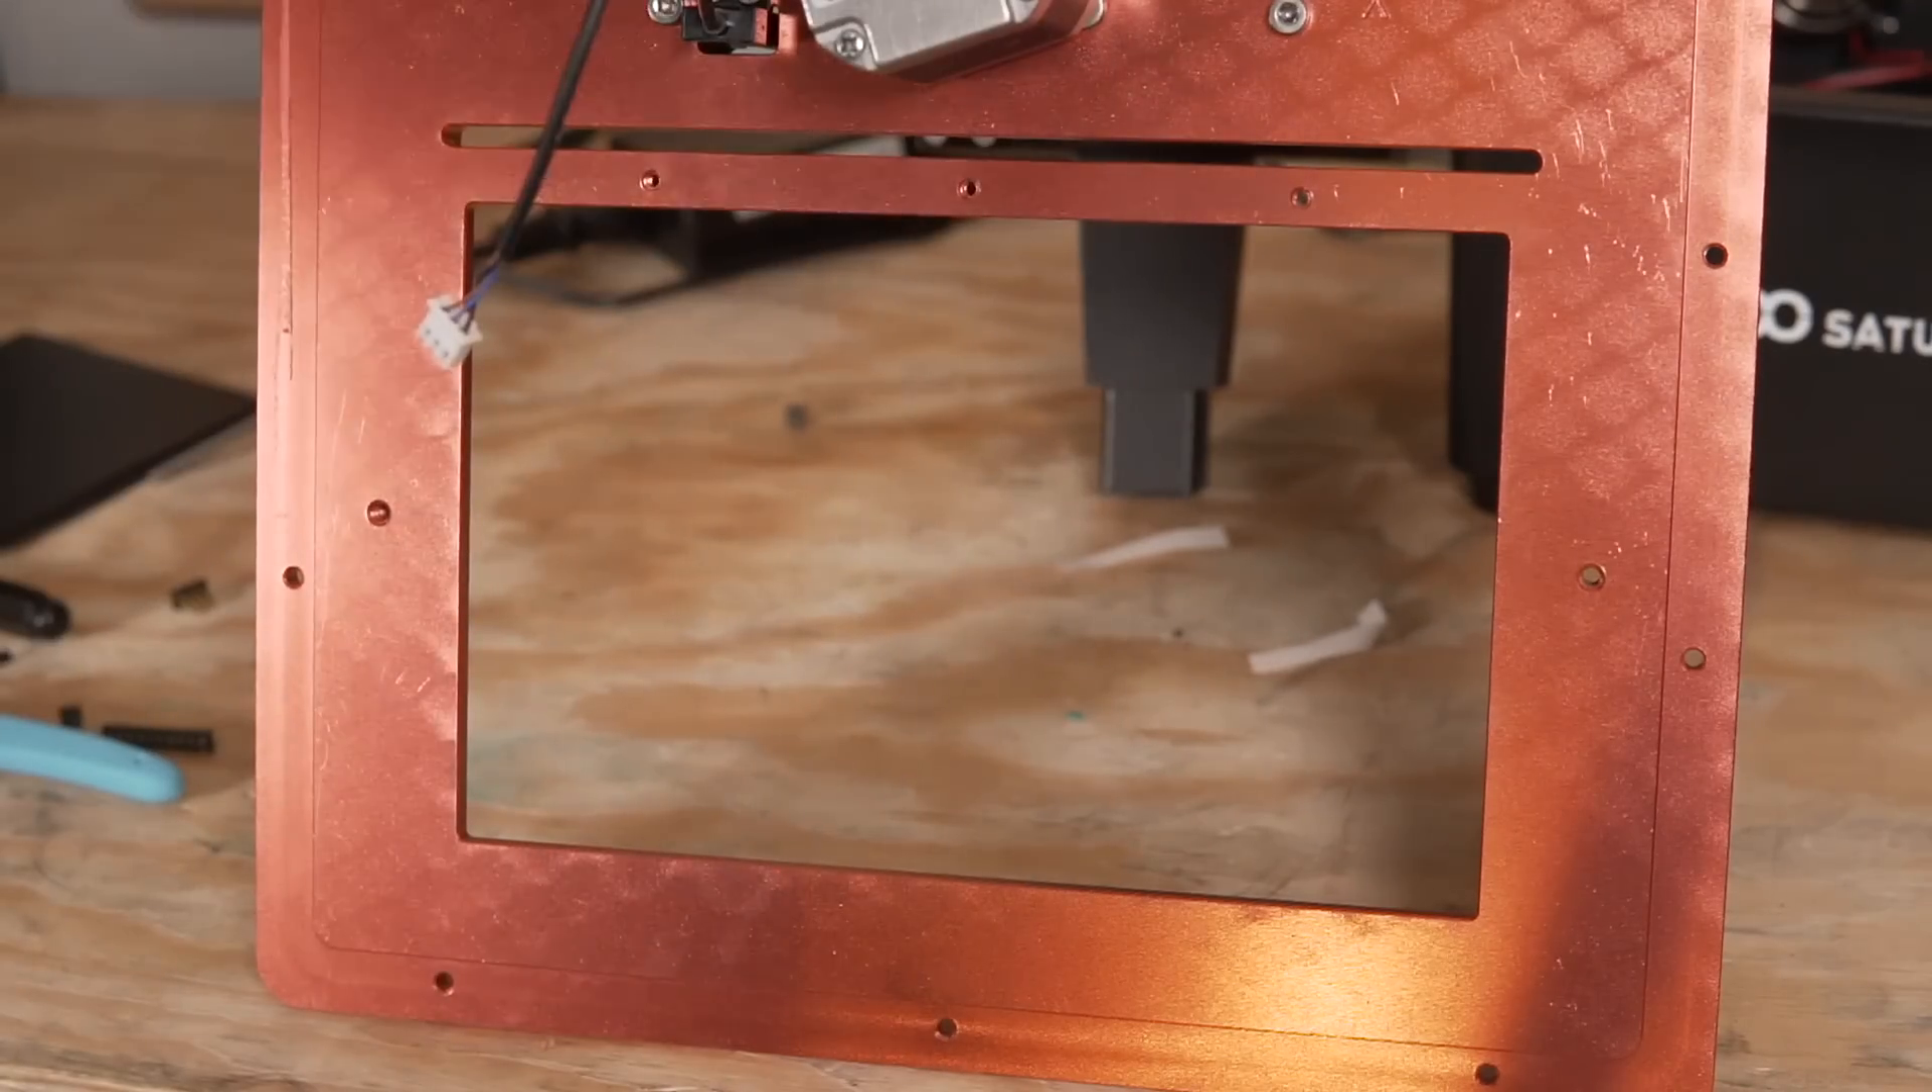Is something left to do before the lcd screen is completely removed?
No.